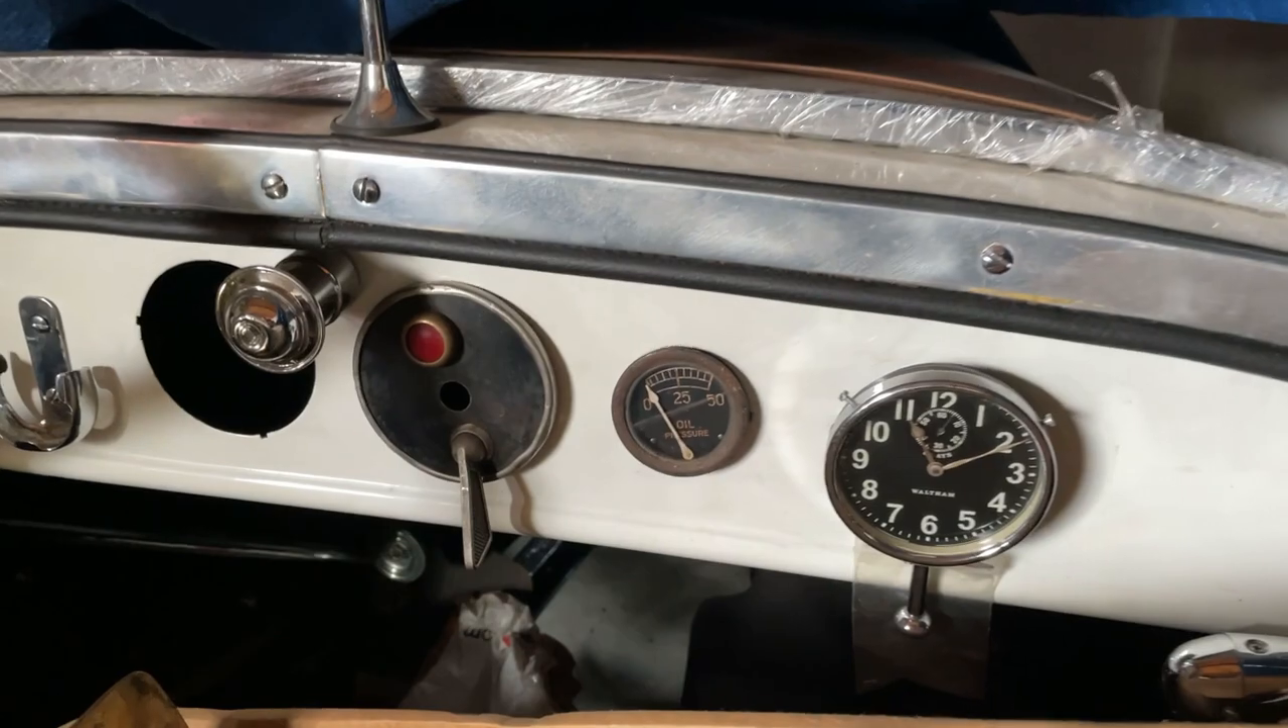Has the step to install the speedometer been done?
No.